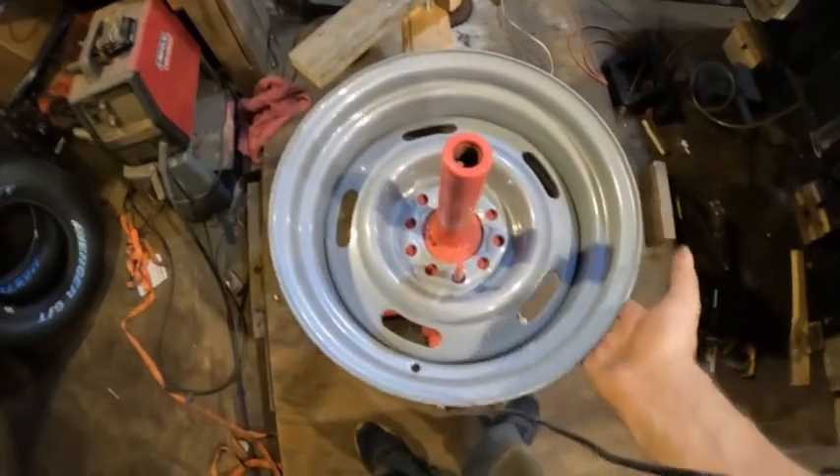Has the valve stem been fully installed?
No.